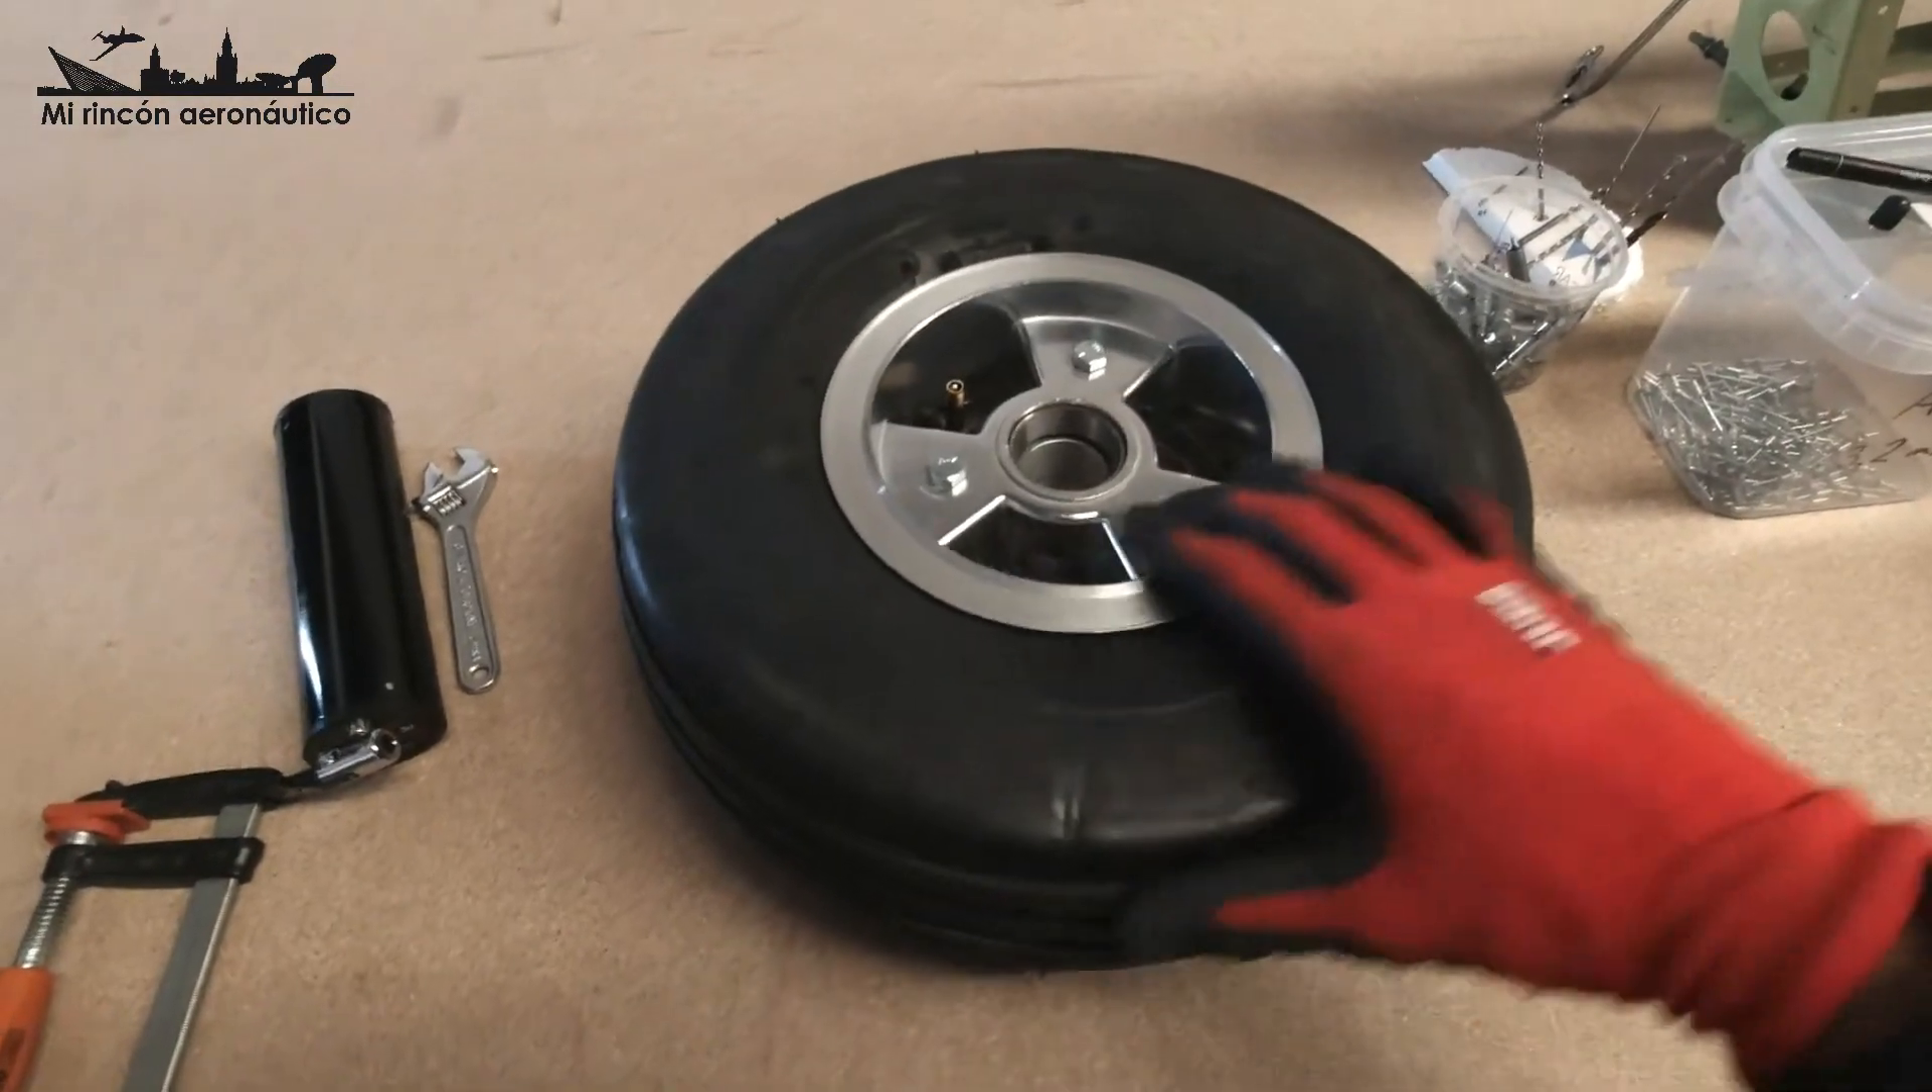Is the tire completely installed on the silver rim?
Yes.